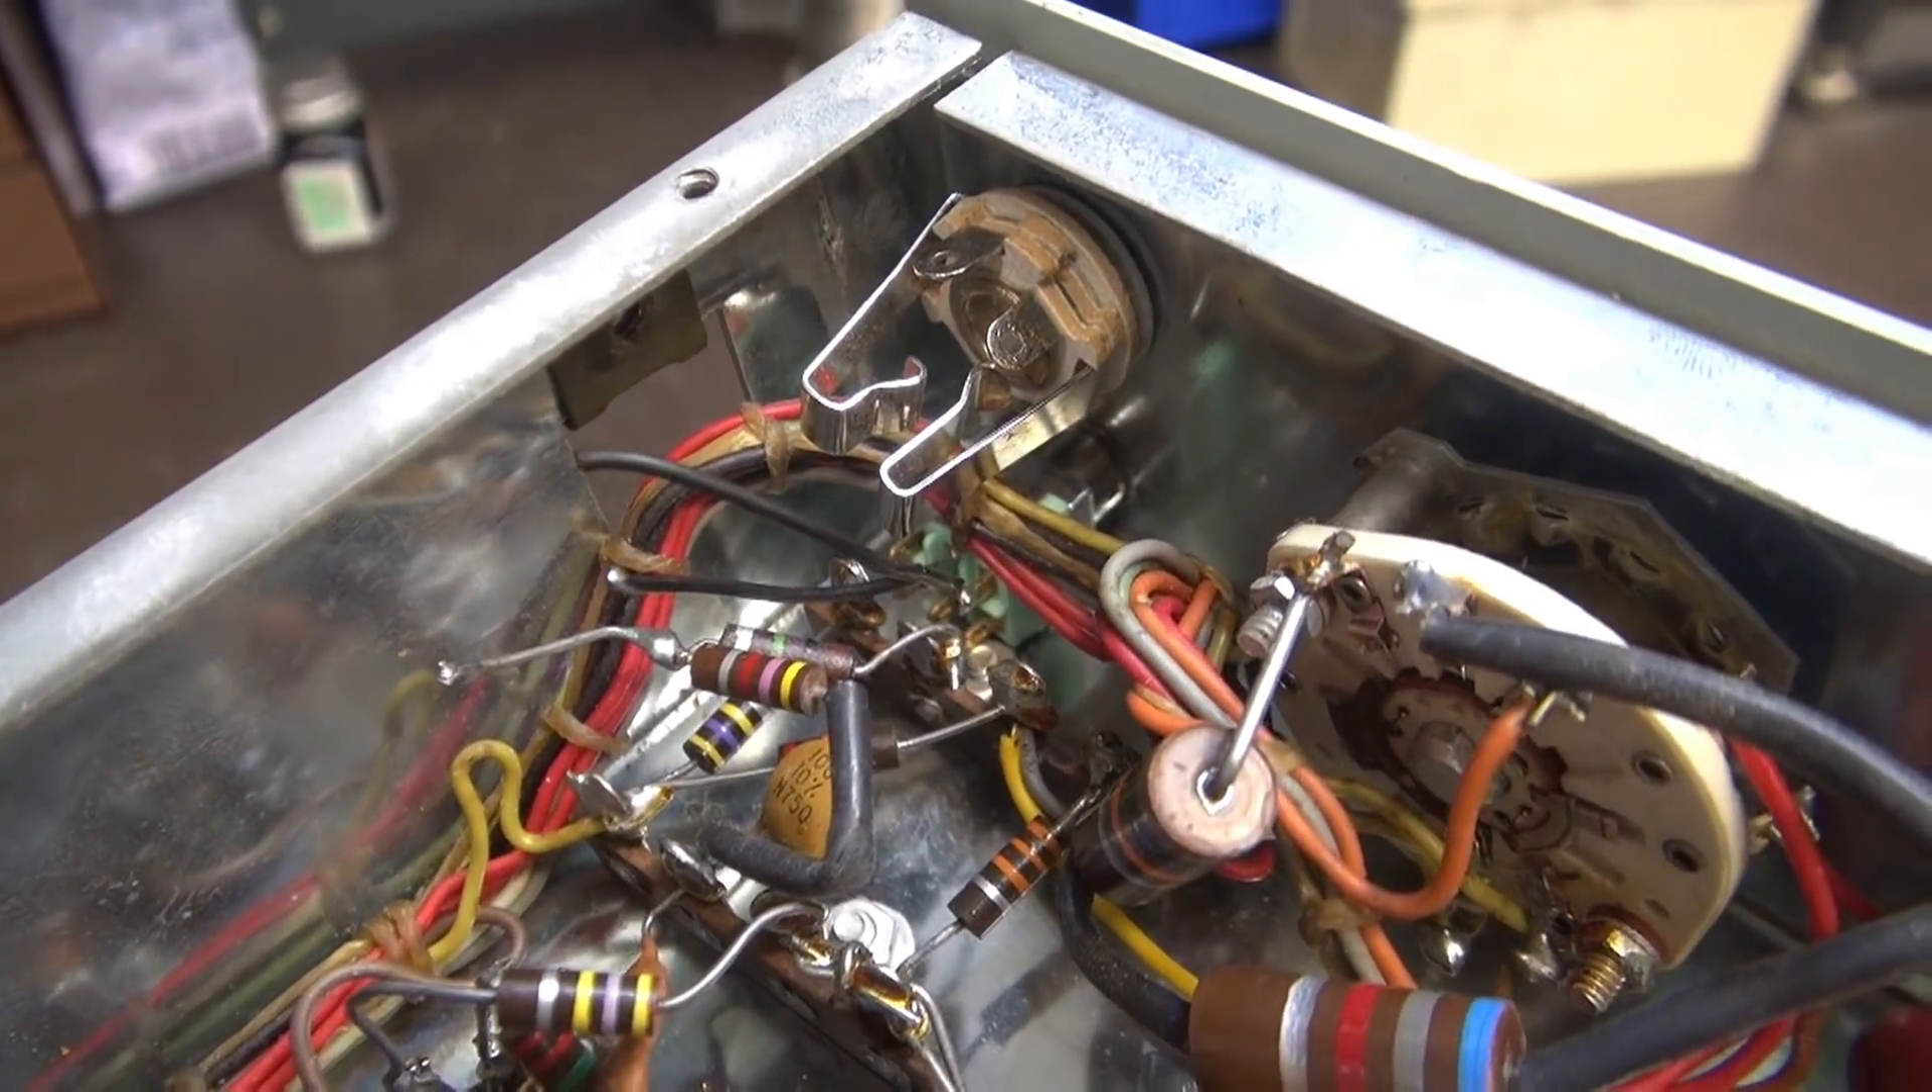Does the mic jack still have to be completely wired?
Yes.